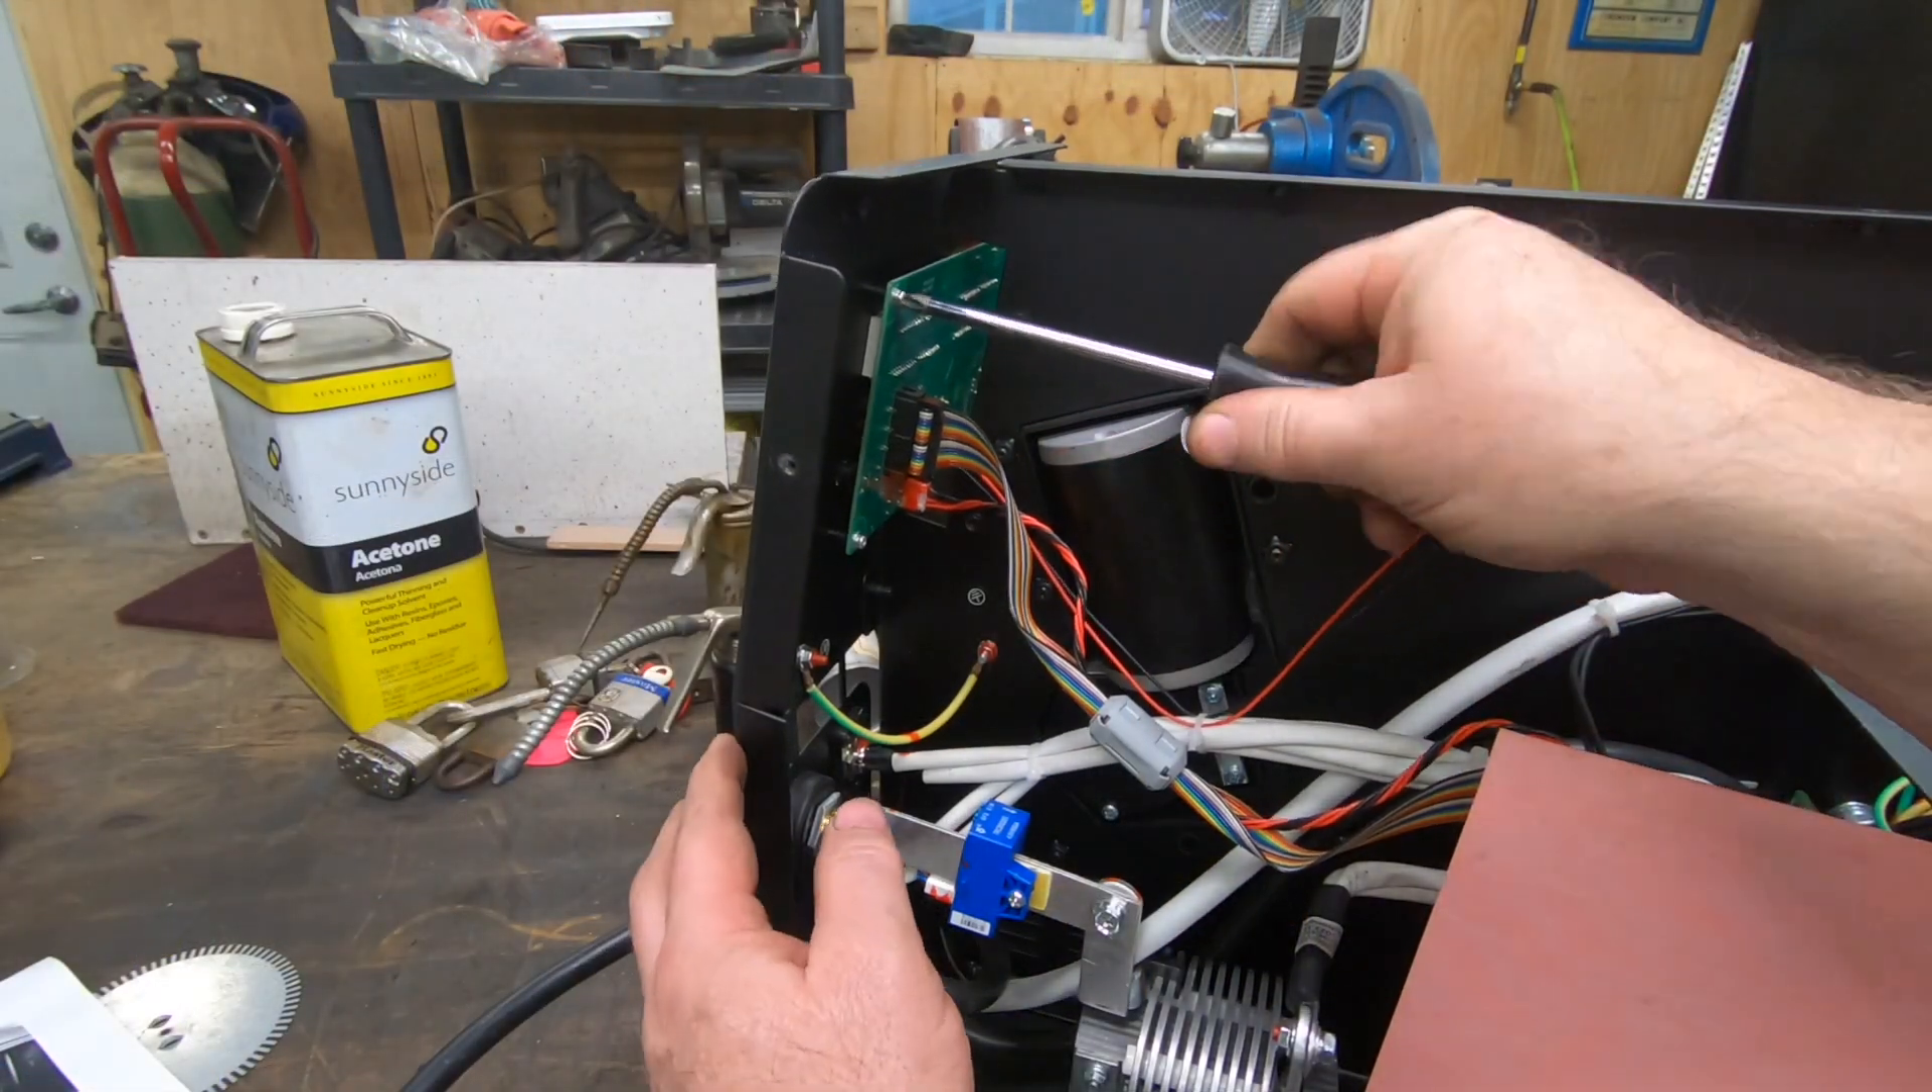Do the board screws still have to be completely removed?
Yes.